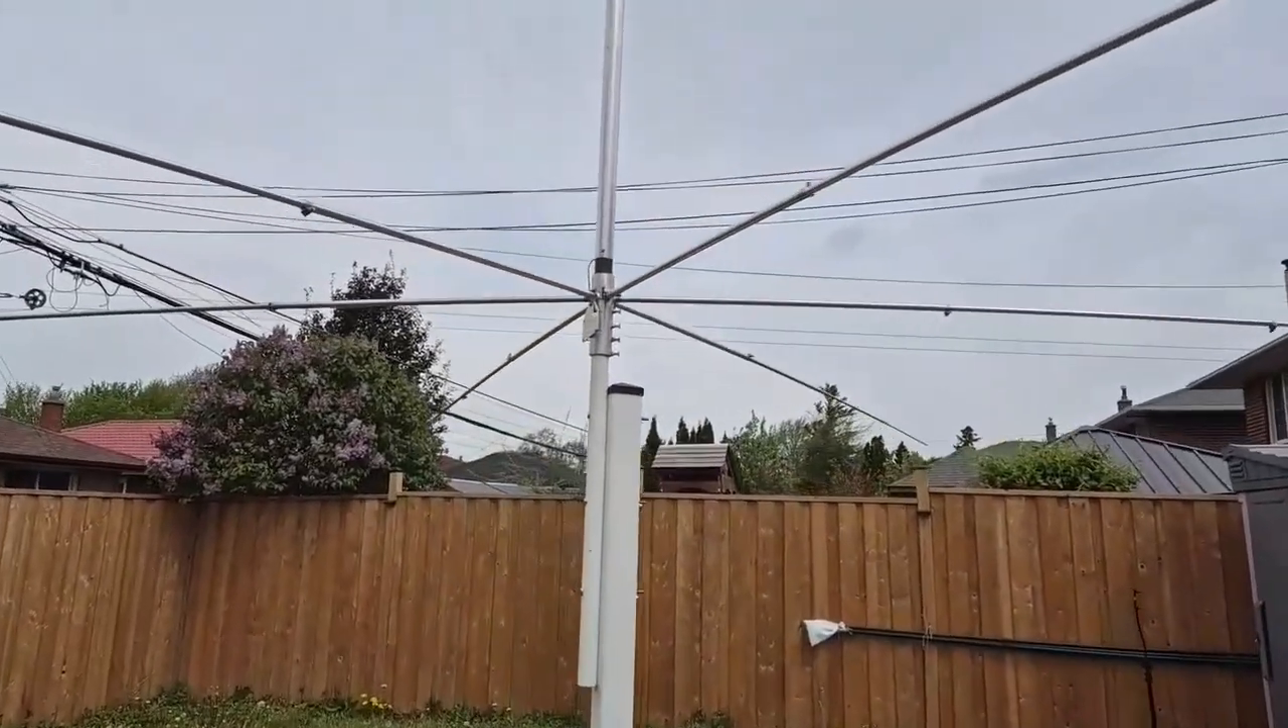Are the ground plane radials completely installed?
Yes.